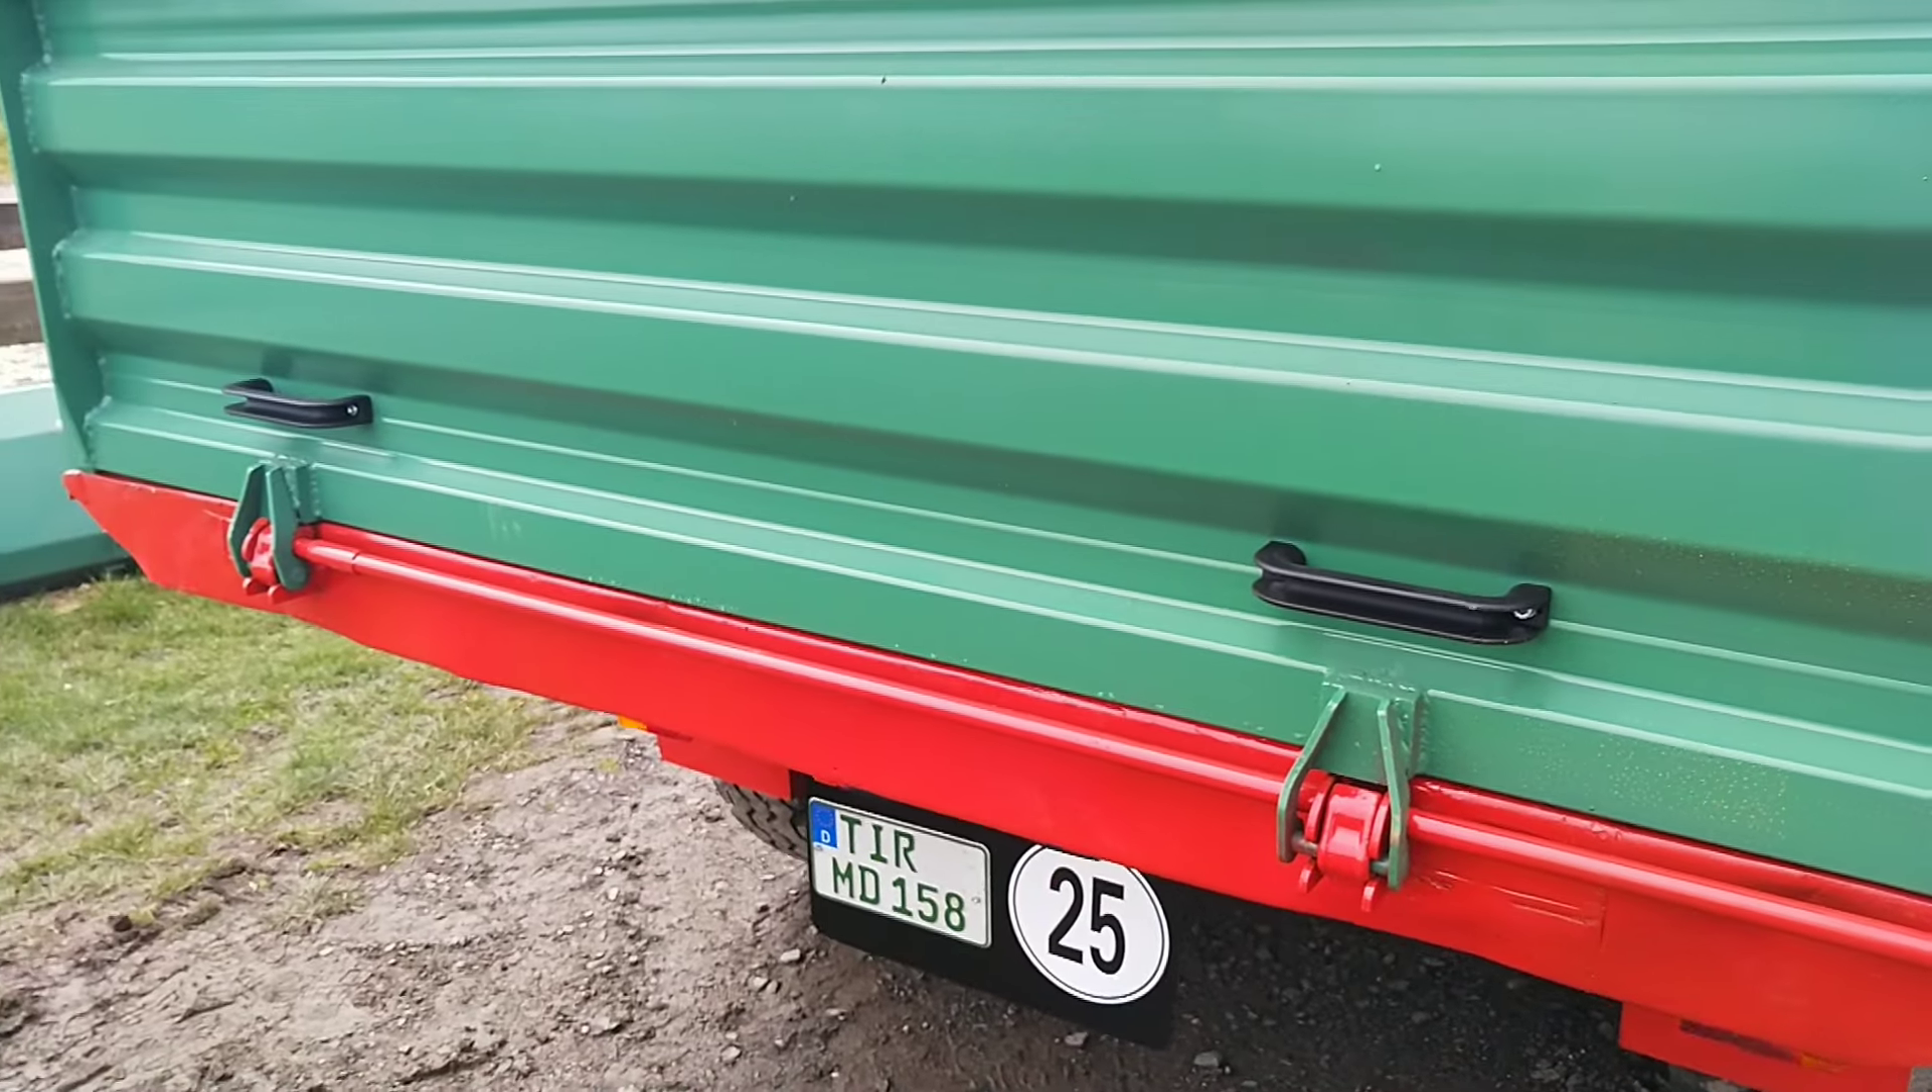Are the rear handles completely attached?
Yes.